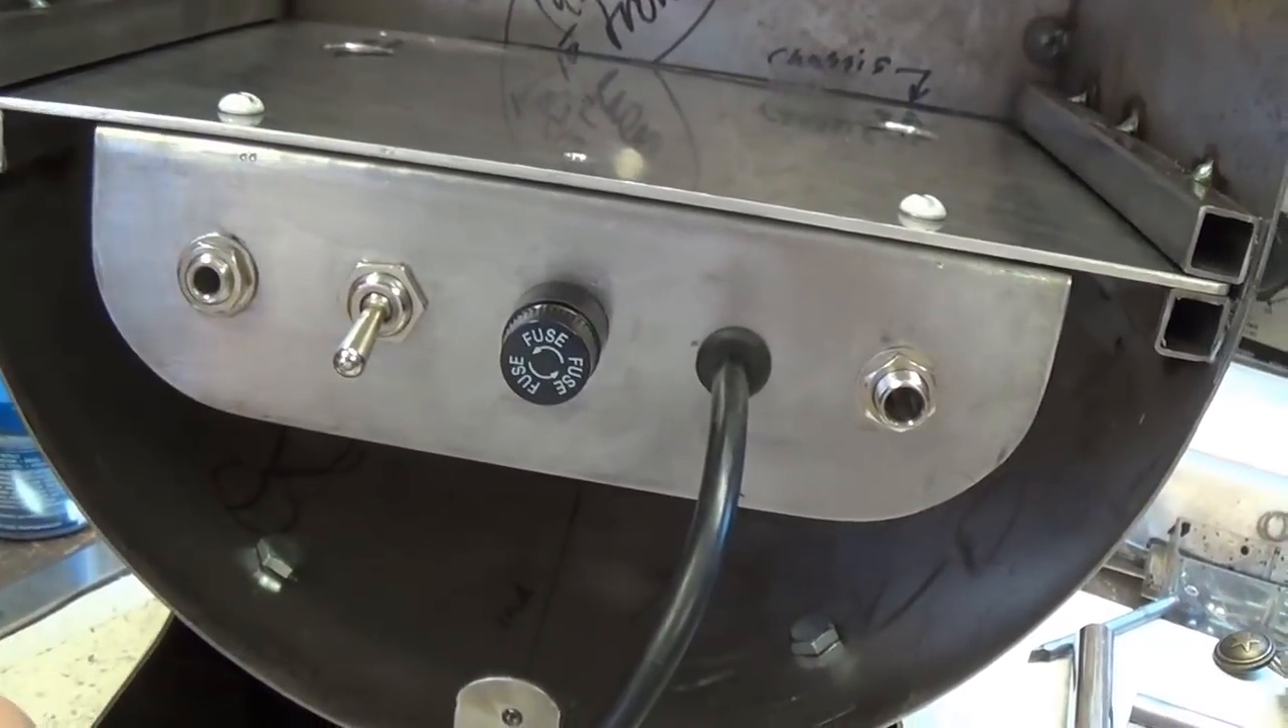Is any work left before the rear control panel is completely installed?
No.